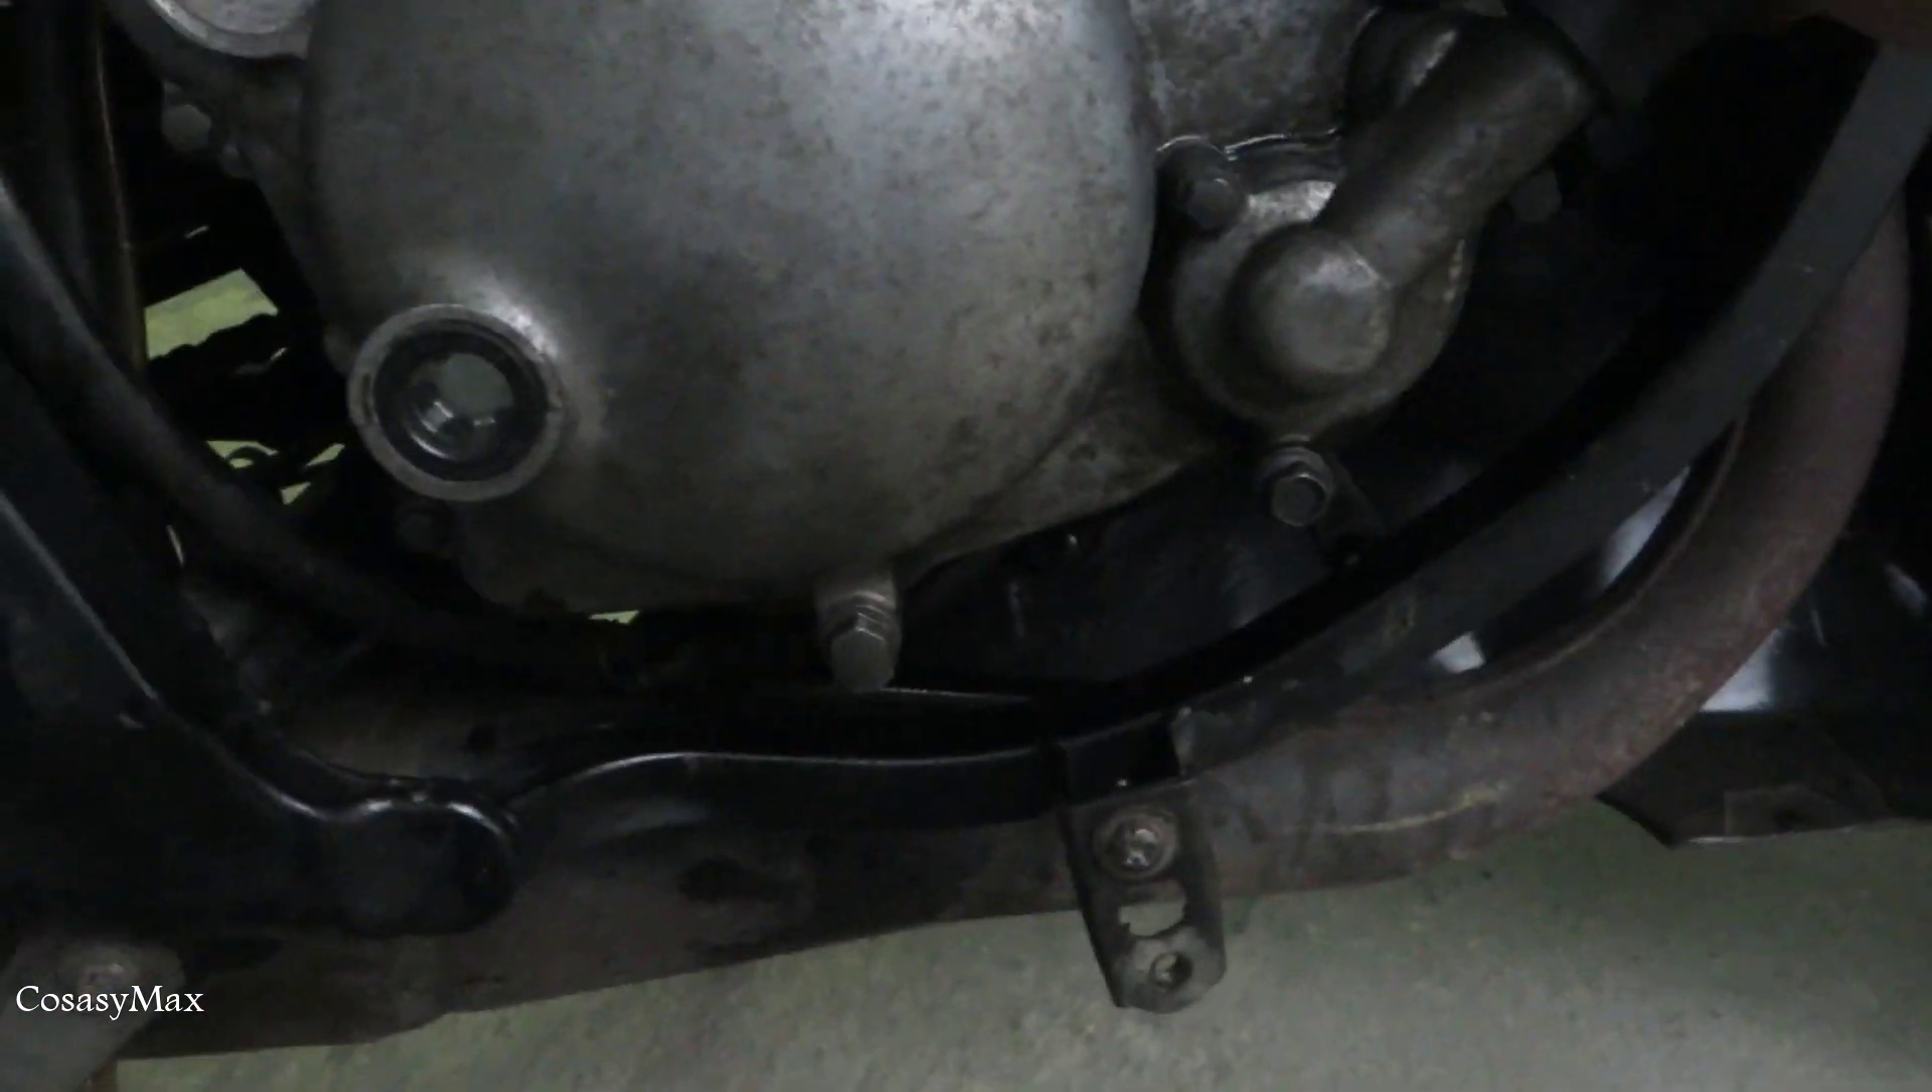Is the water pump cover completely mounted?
Yes.